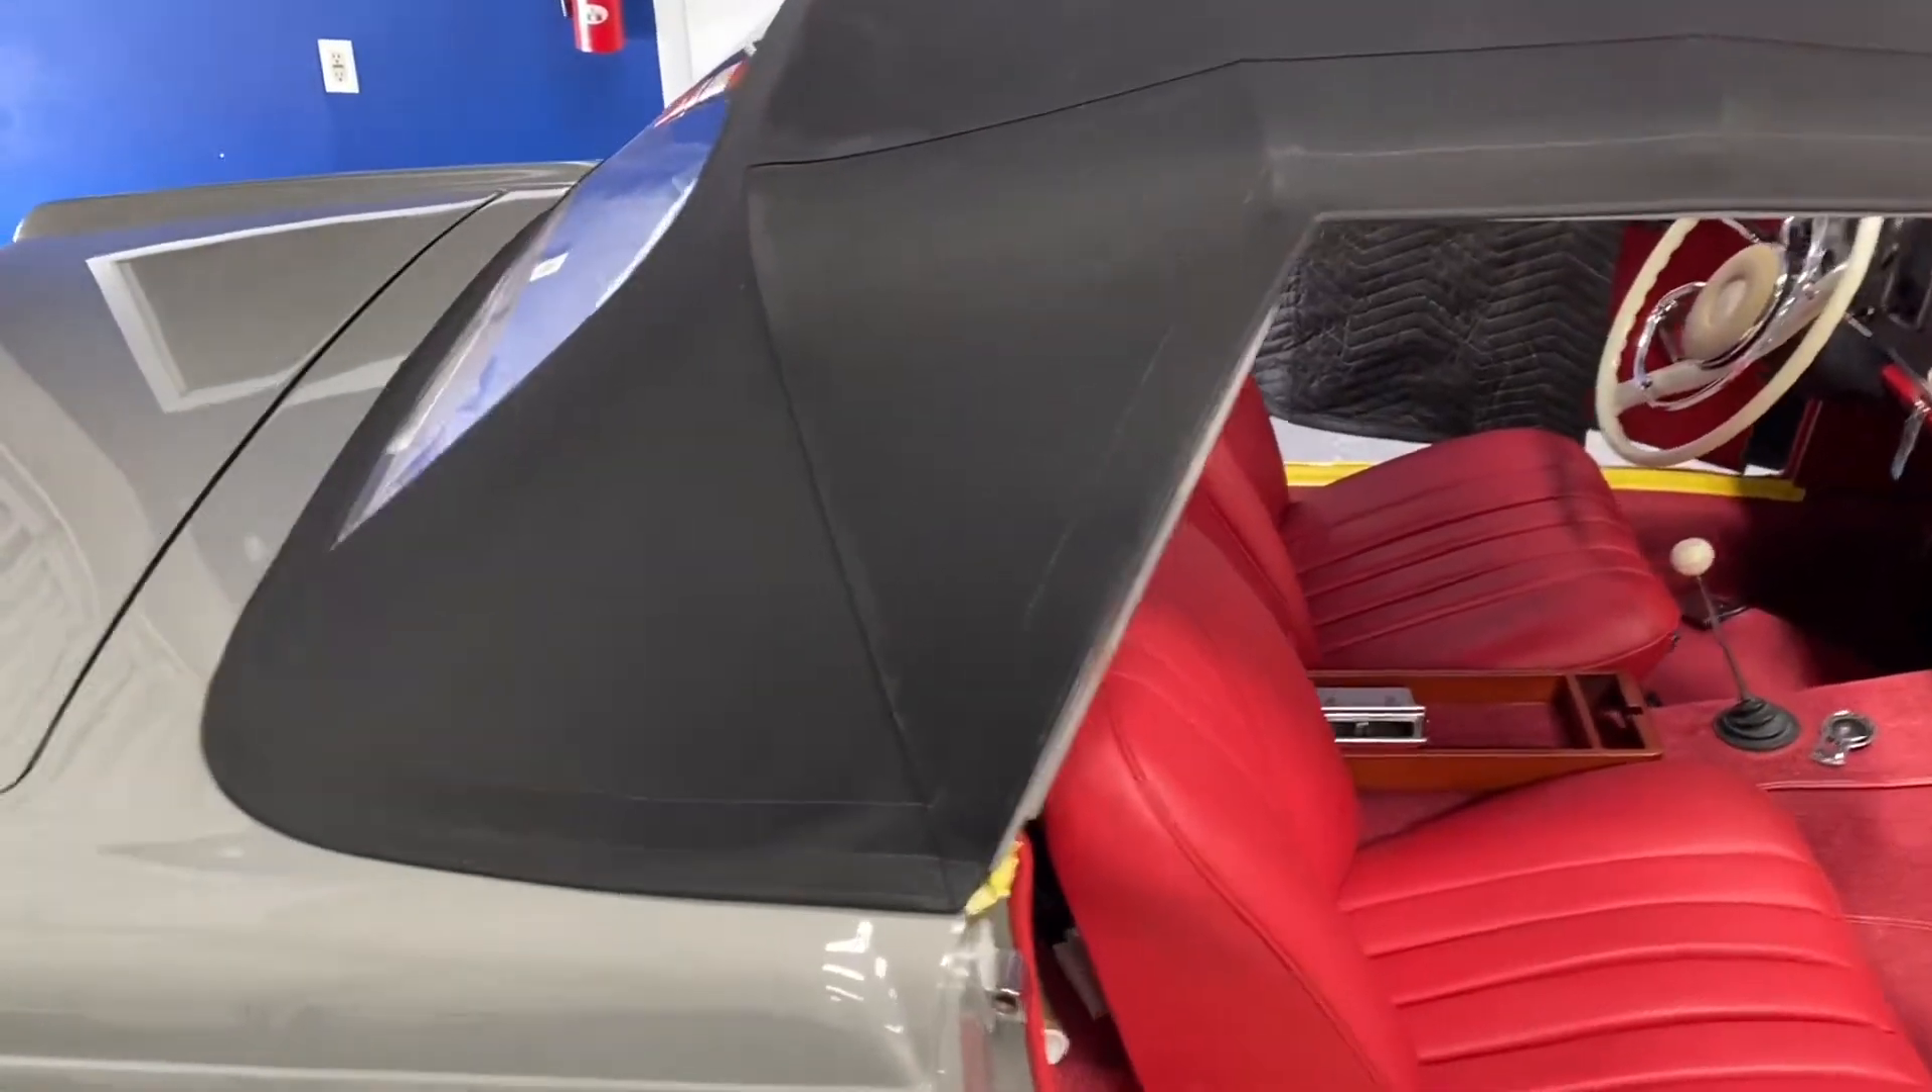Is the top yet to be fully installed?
No.